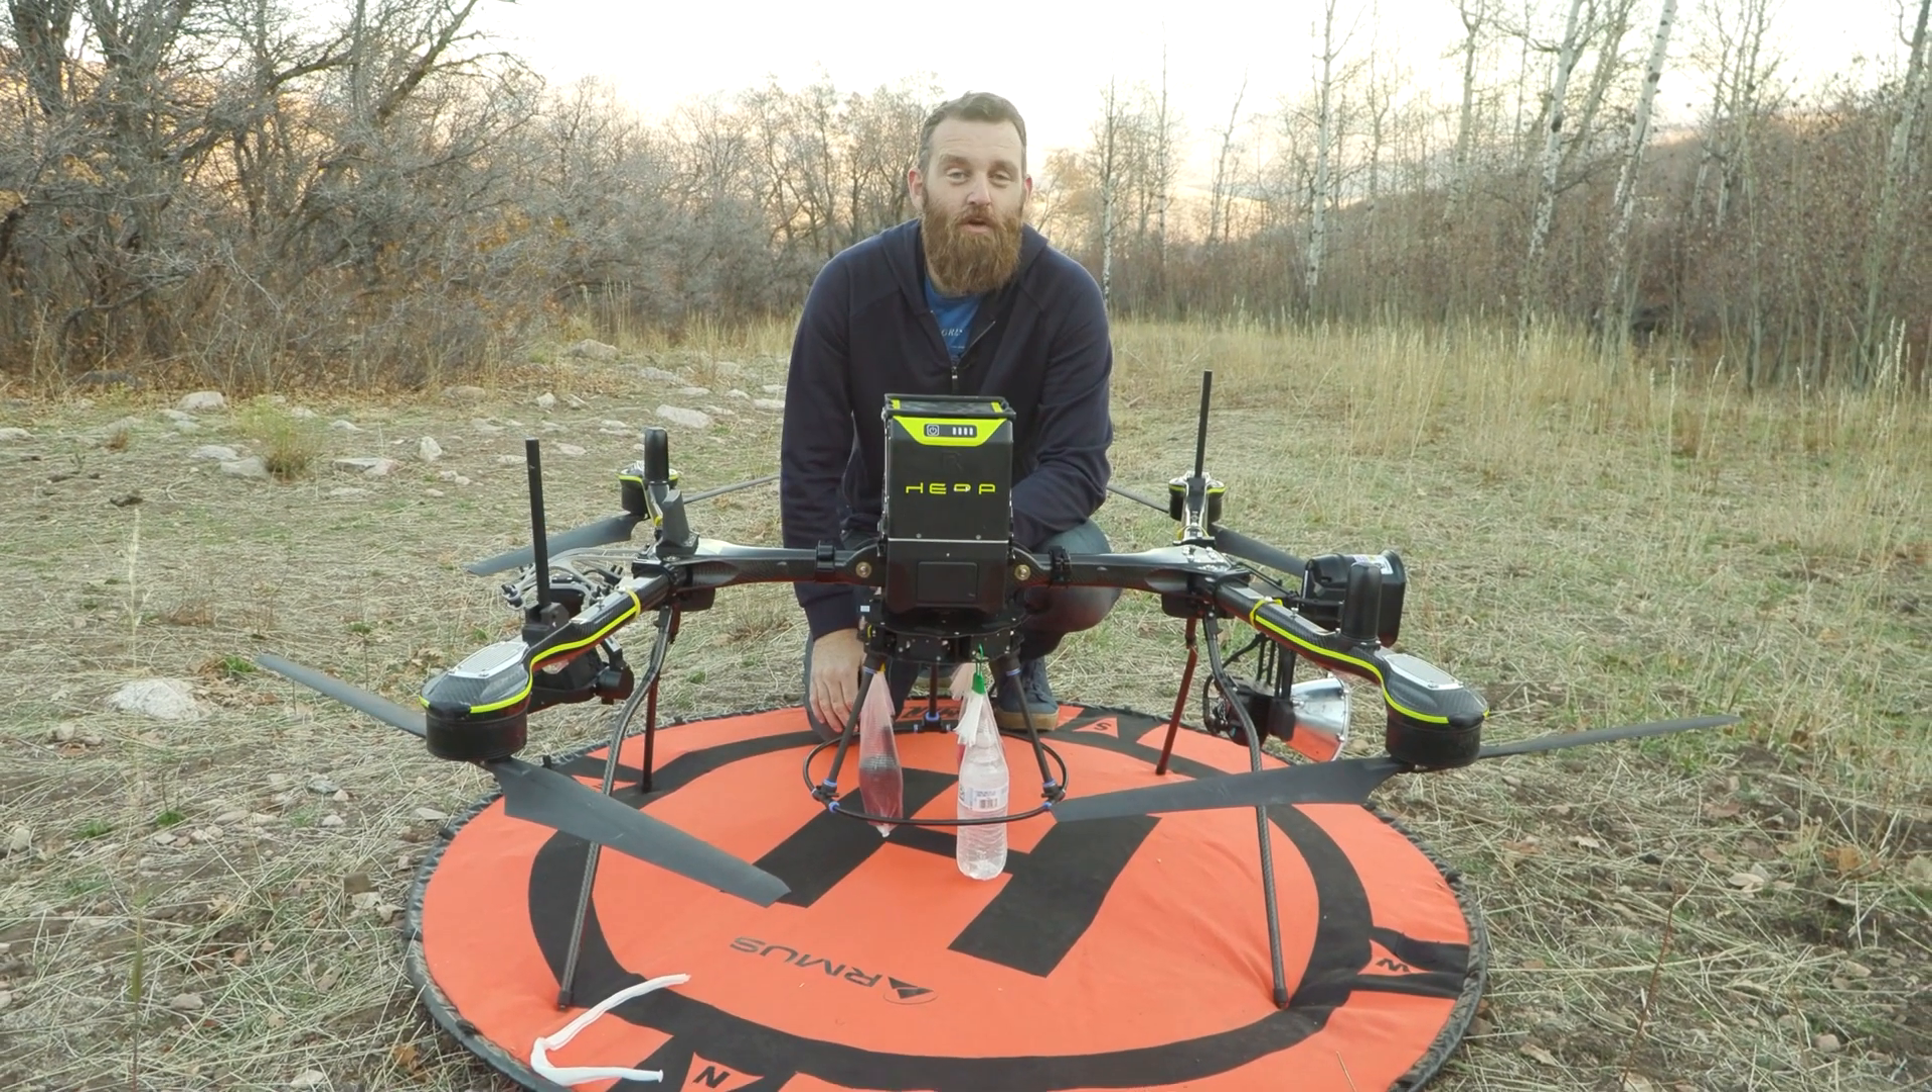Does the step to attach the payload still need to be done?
No.